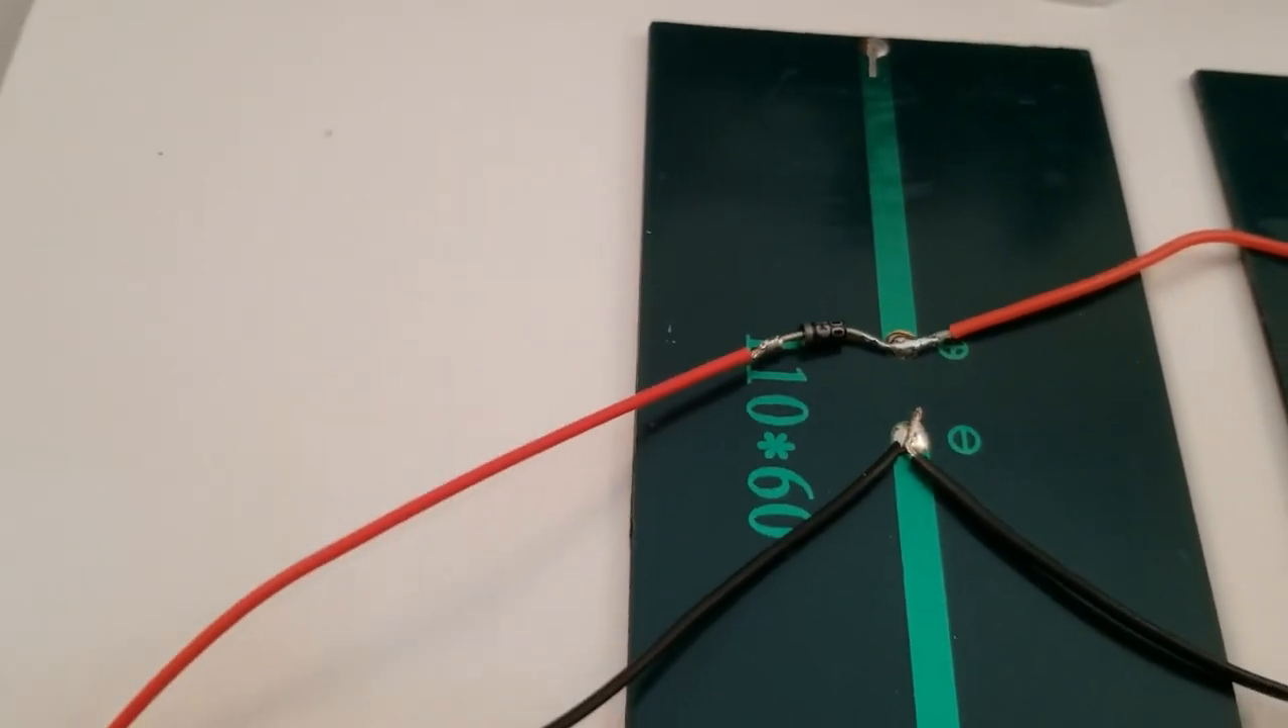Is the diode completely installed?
Yes.